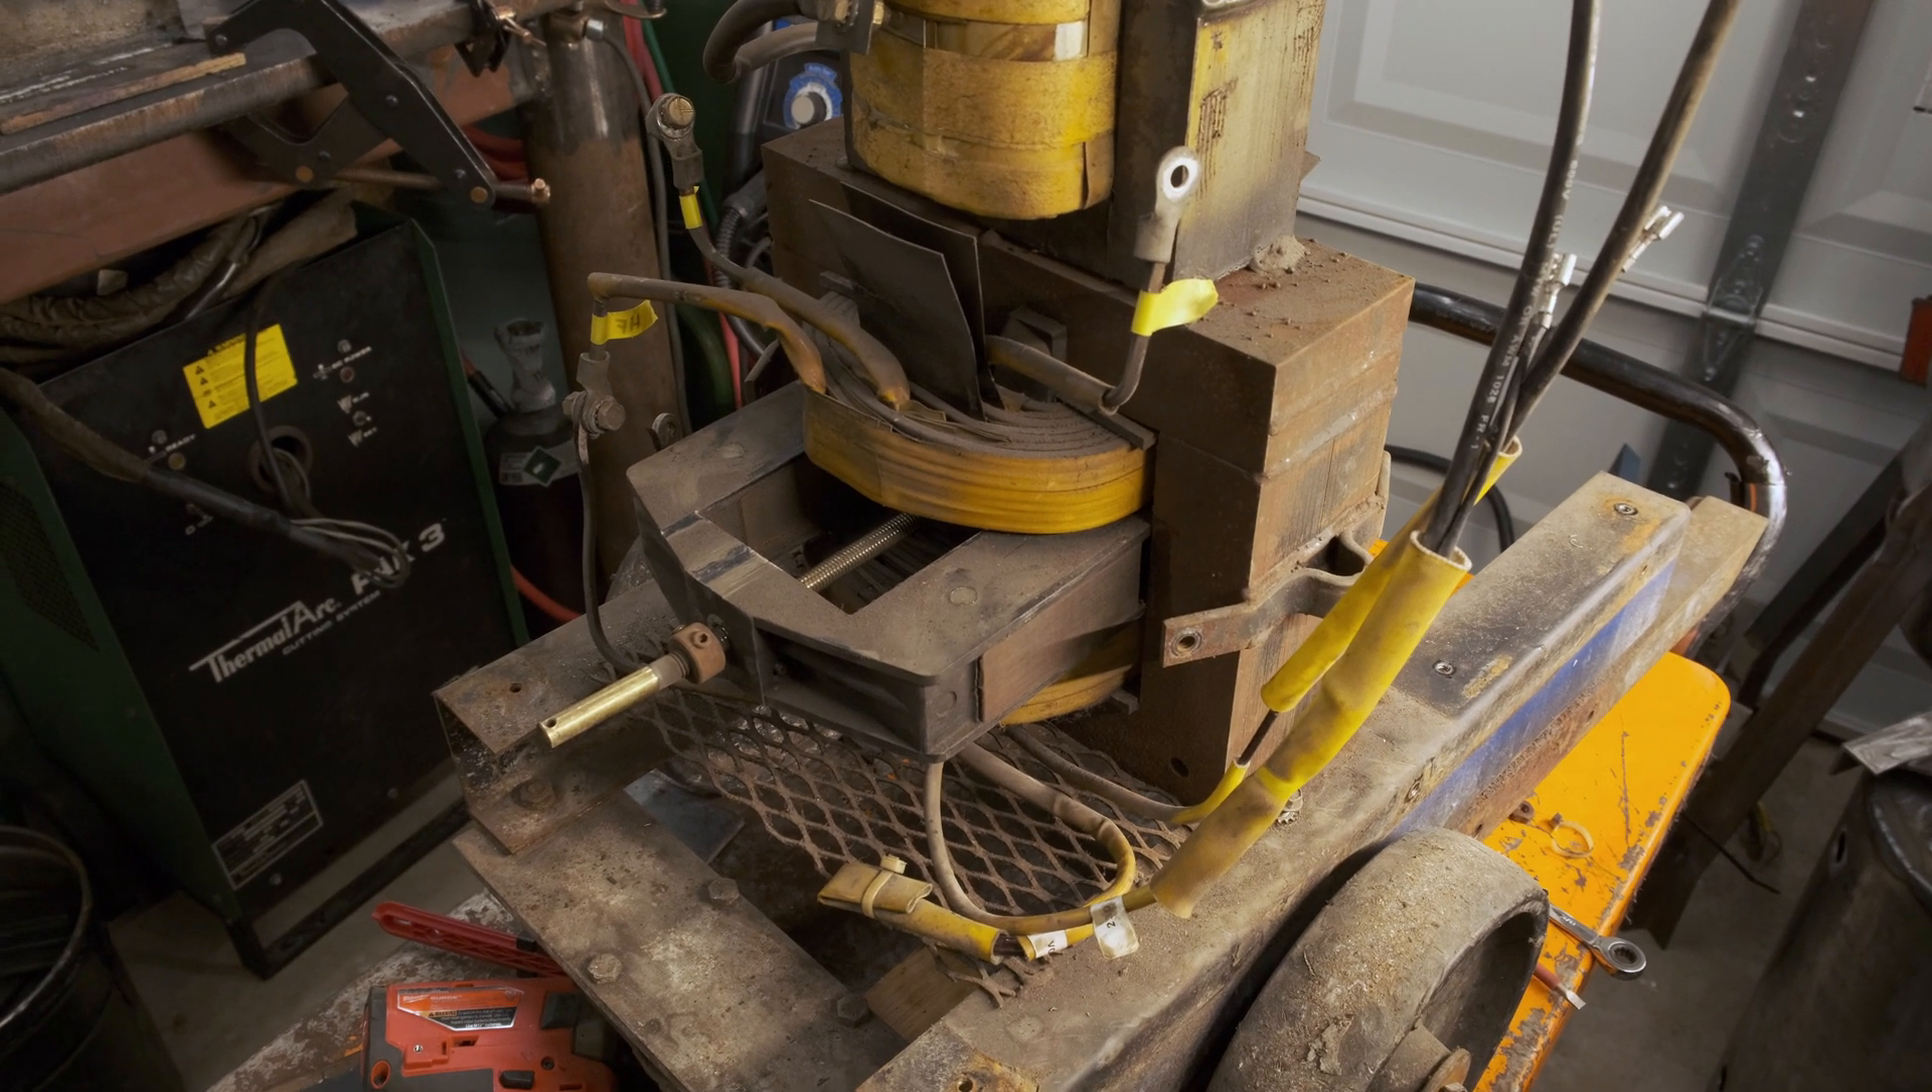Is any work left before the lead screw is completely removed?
Yes.